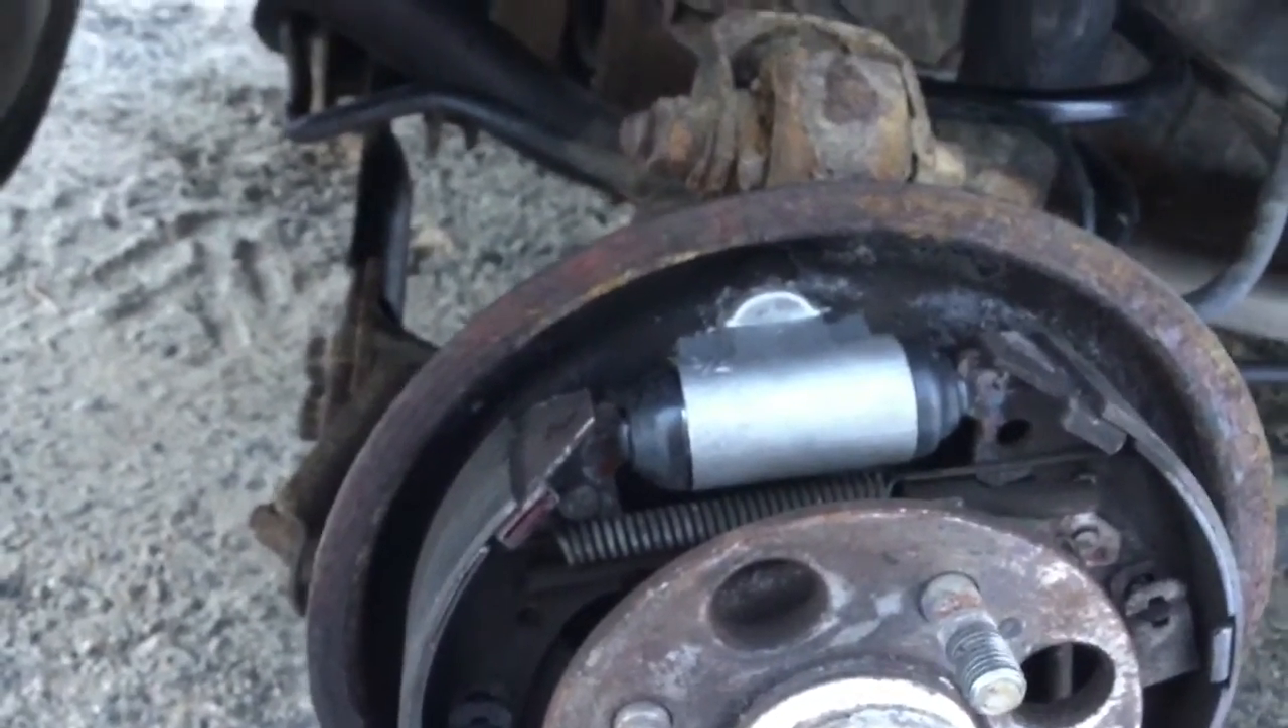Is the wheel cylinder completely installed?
Yes.